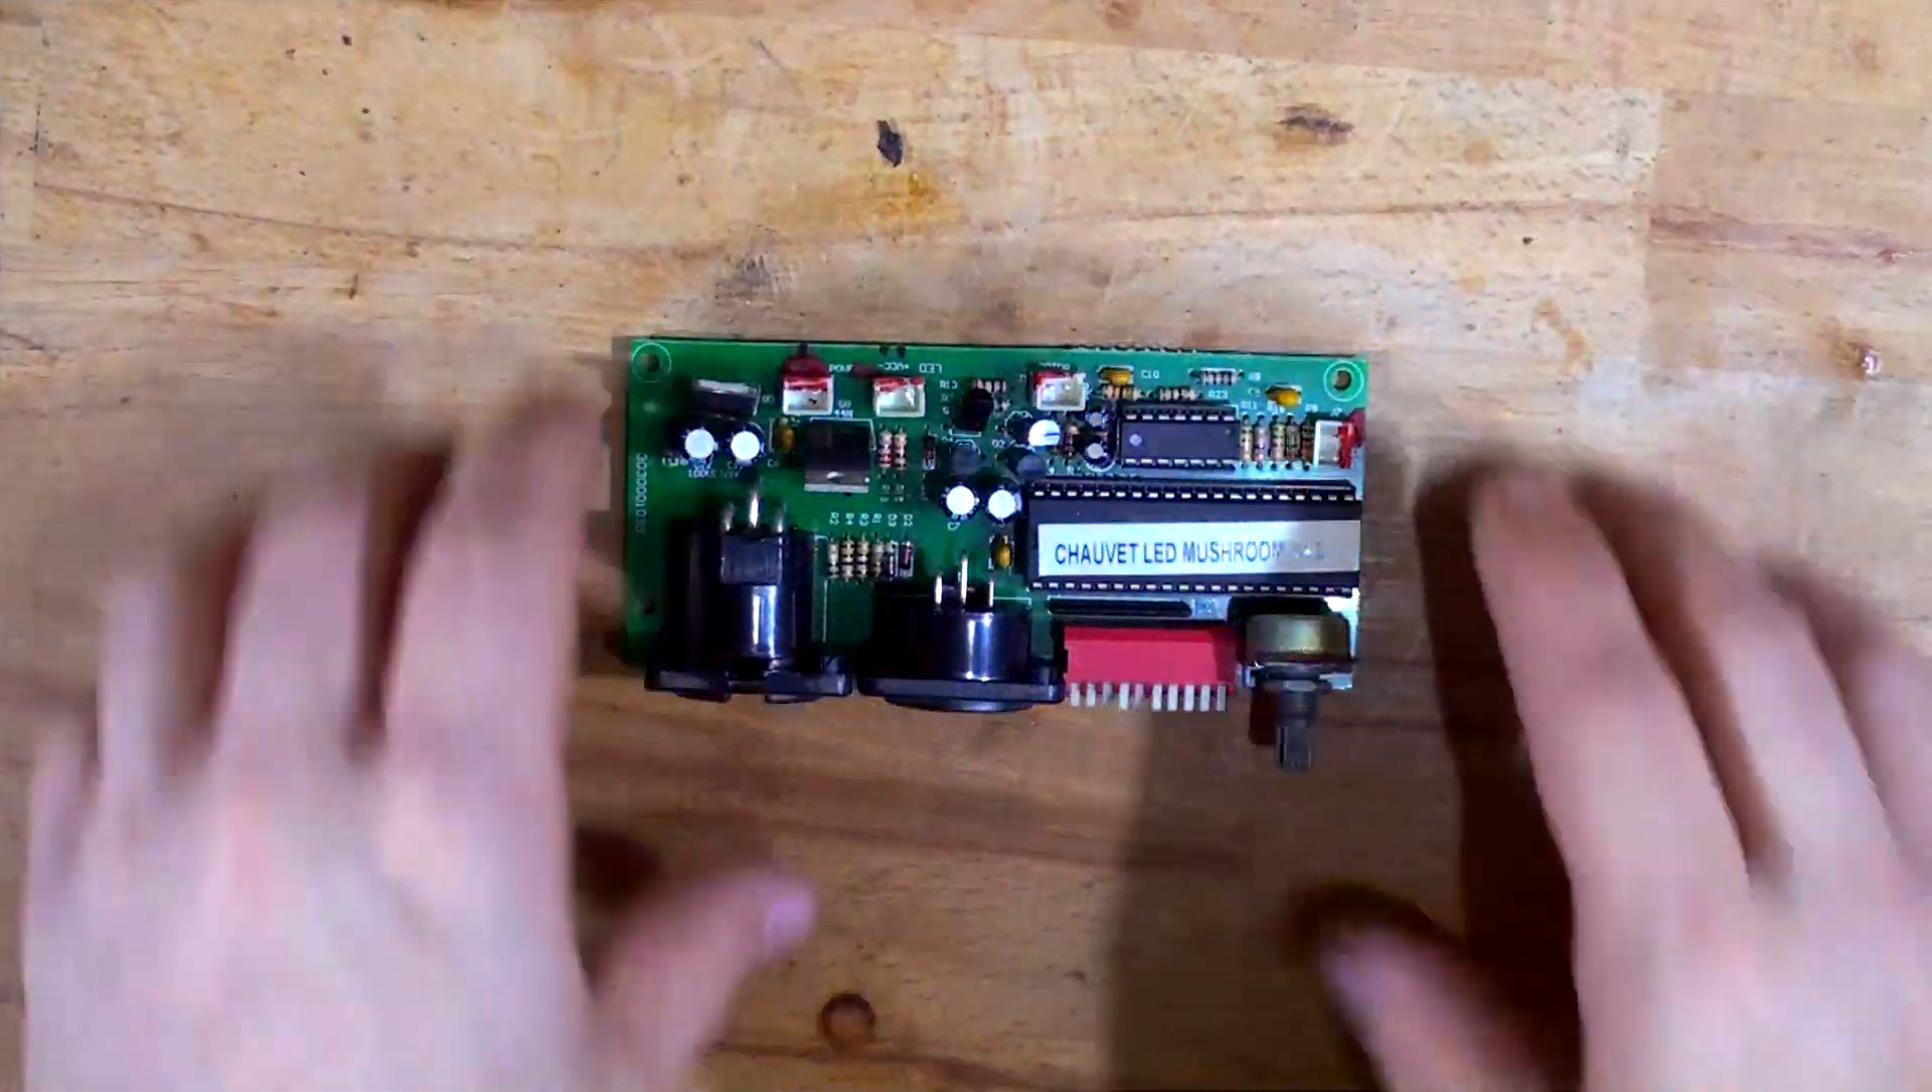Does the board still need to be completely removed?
No.